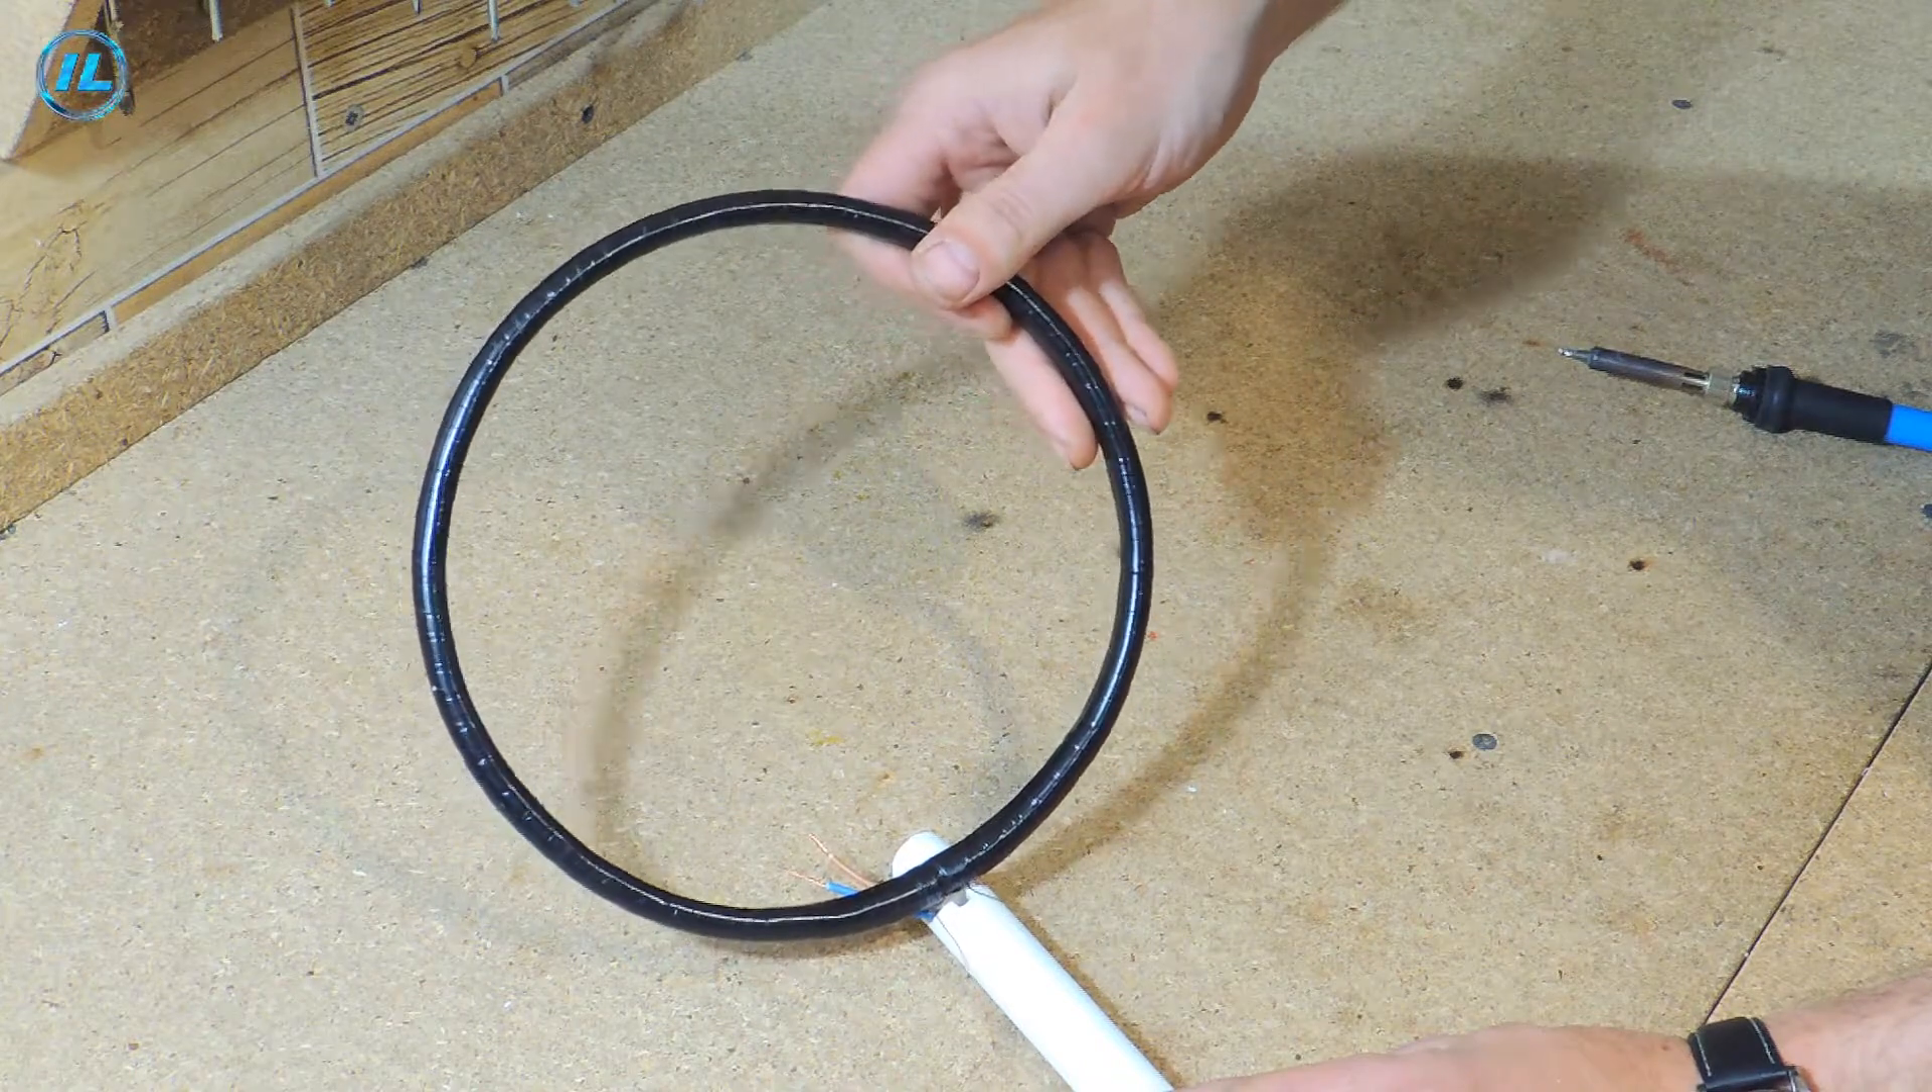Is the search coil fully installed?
No.